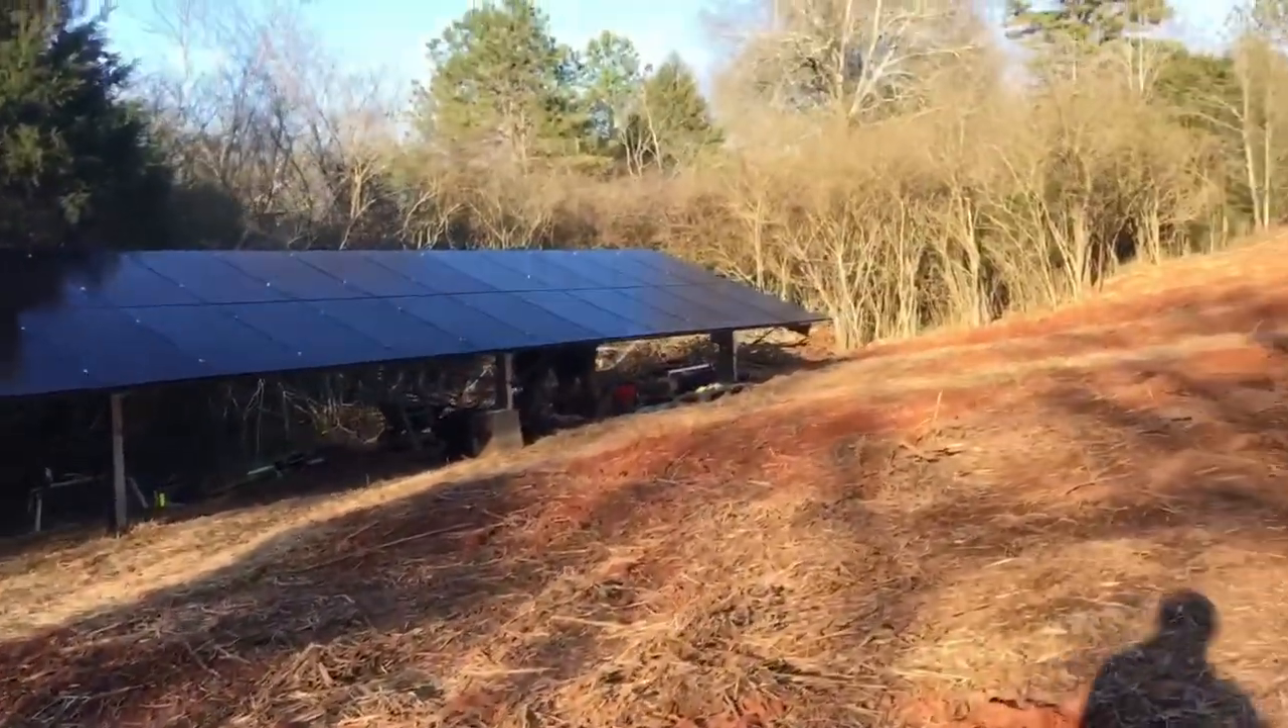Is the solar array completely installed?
Yes.